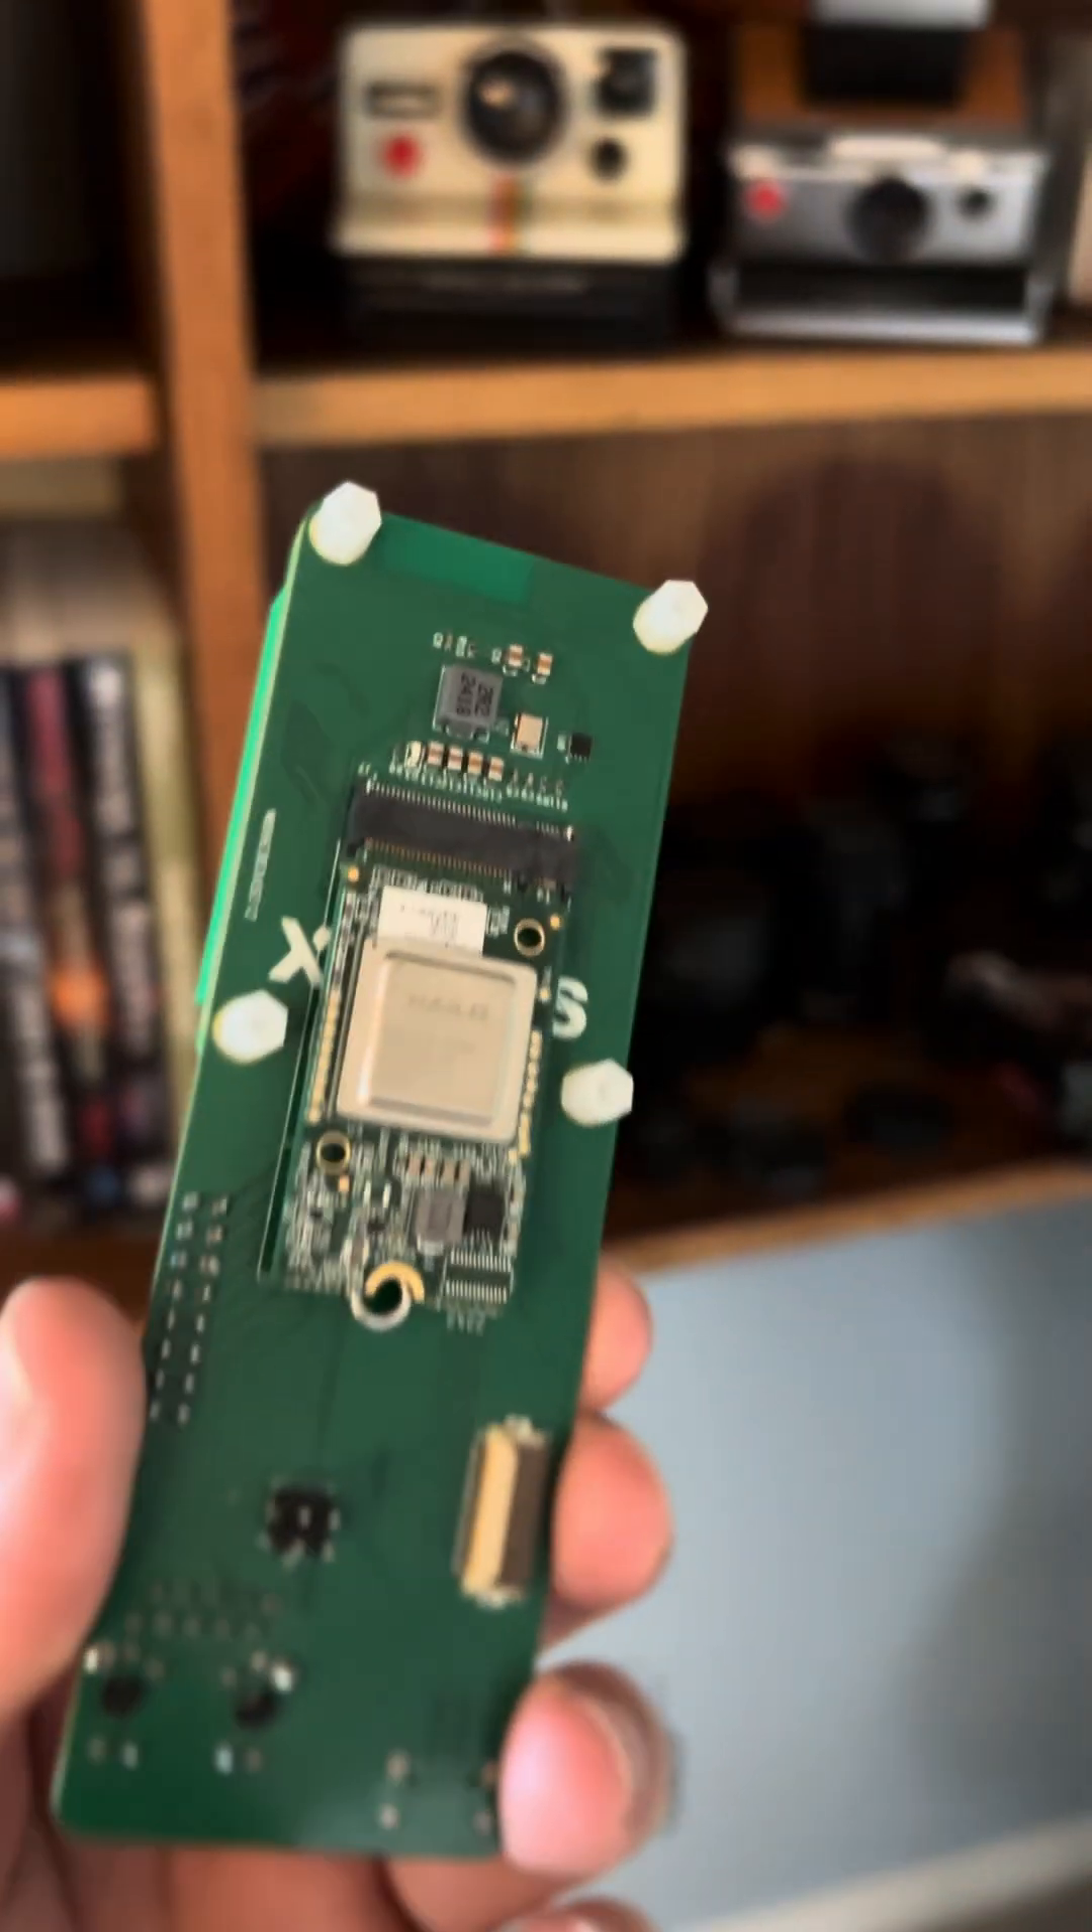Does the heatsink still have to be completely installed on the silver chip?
Yes.